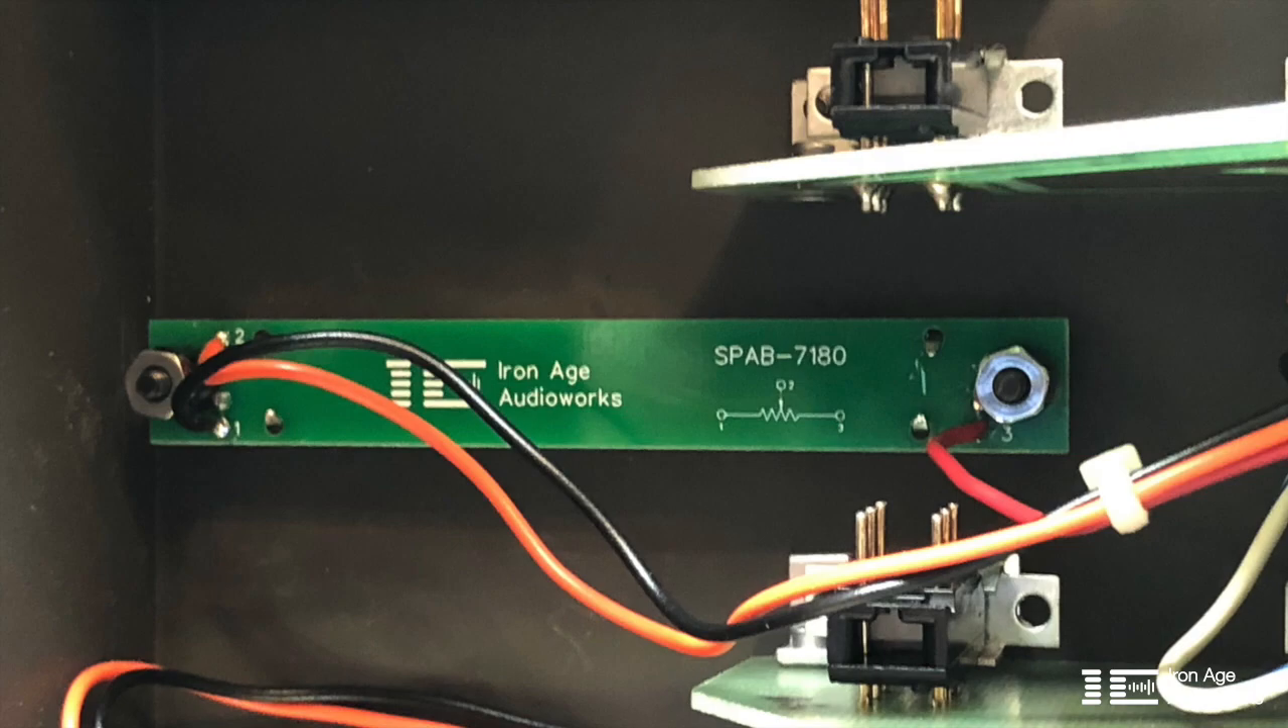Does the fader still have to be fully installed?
No.